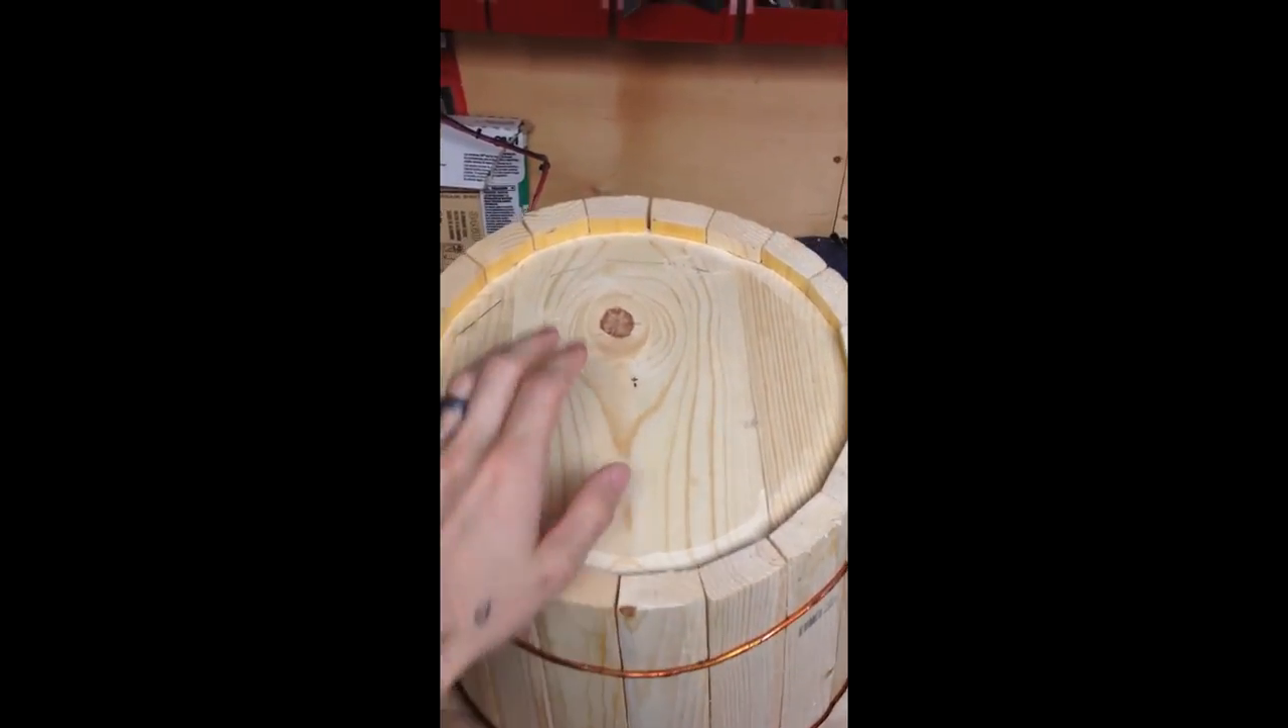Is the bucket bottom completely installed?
Yes.